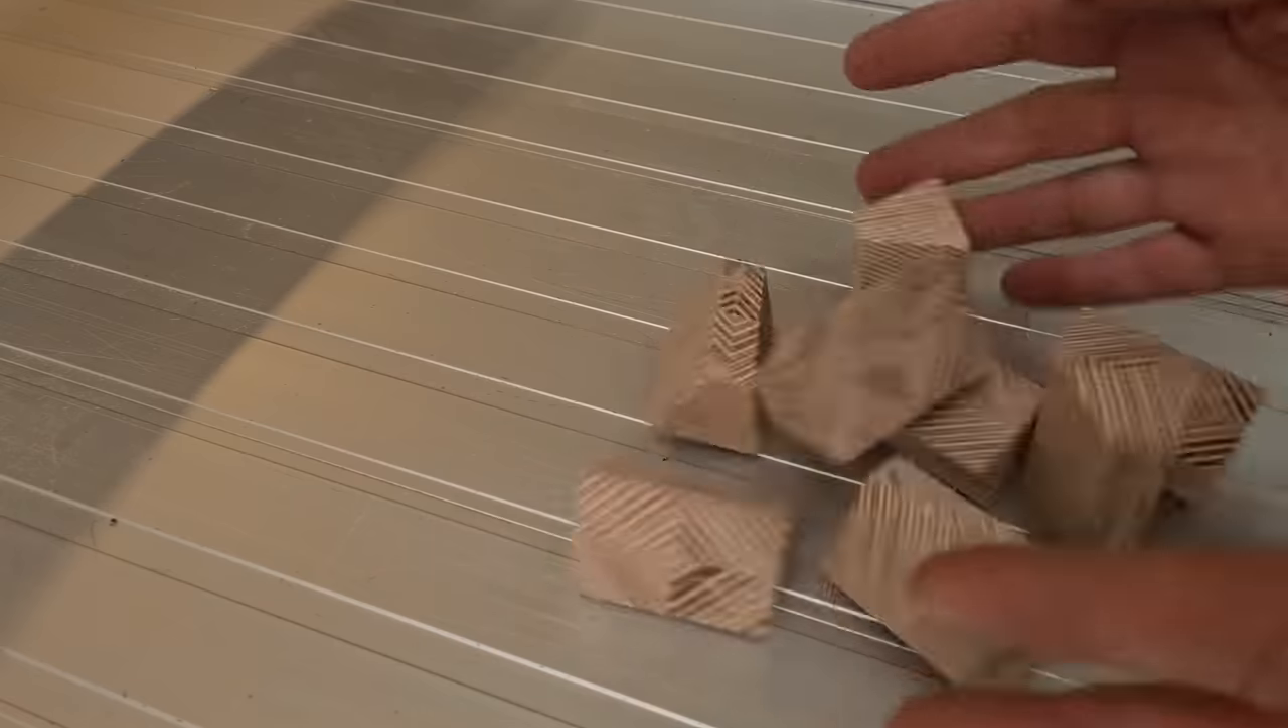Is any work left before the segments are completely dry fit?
Yes.